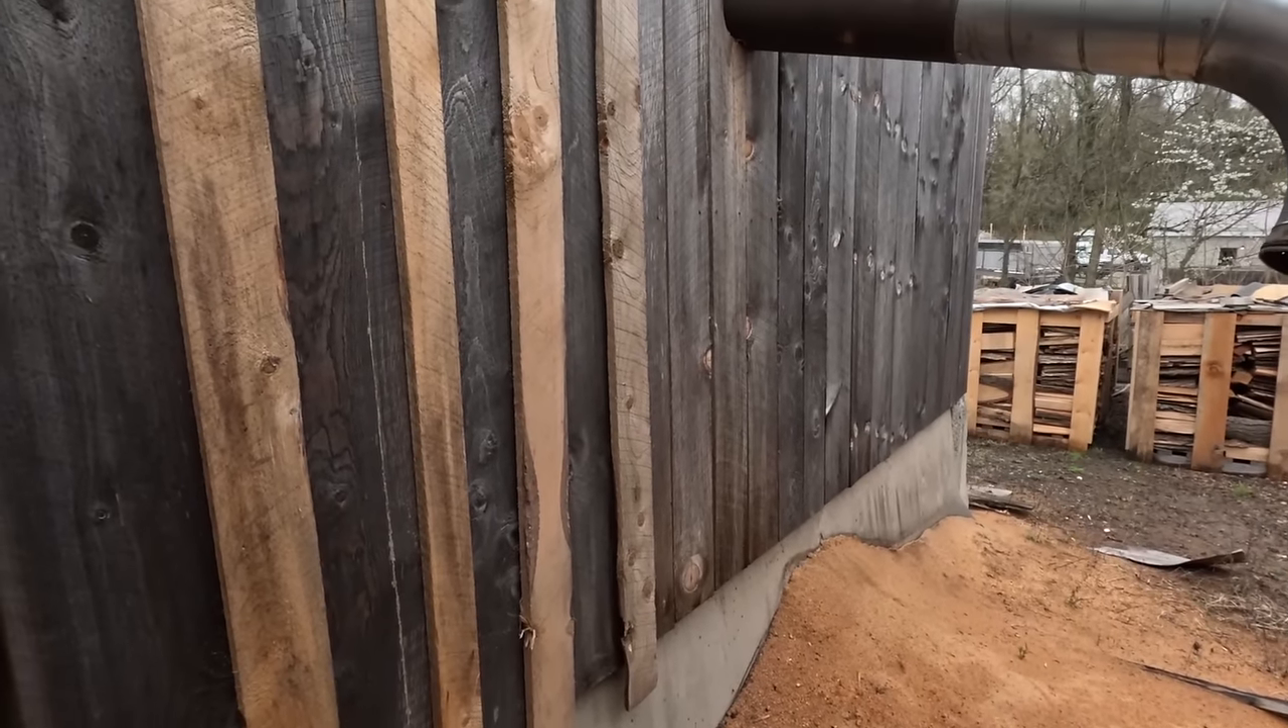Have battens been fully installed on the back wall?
No.